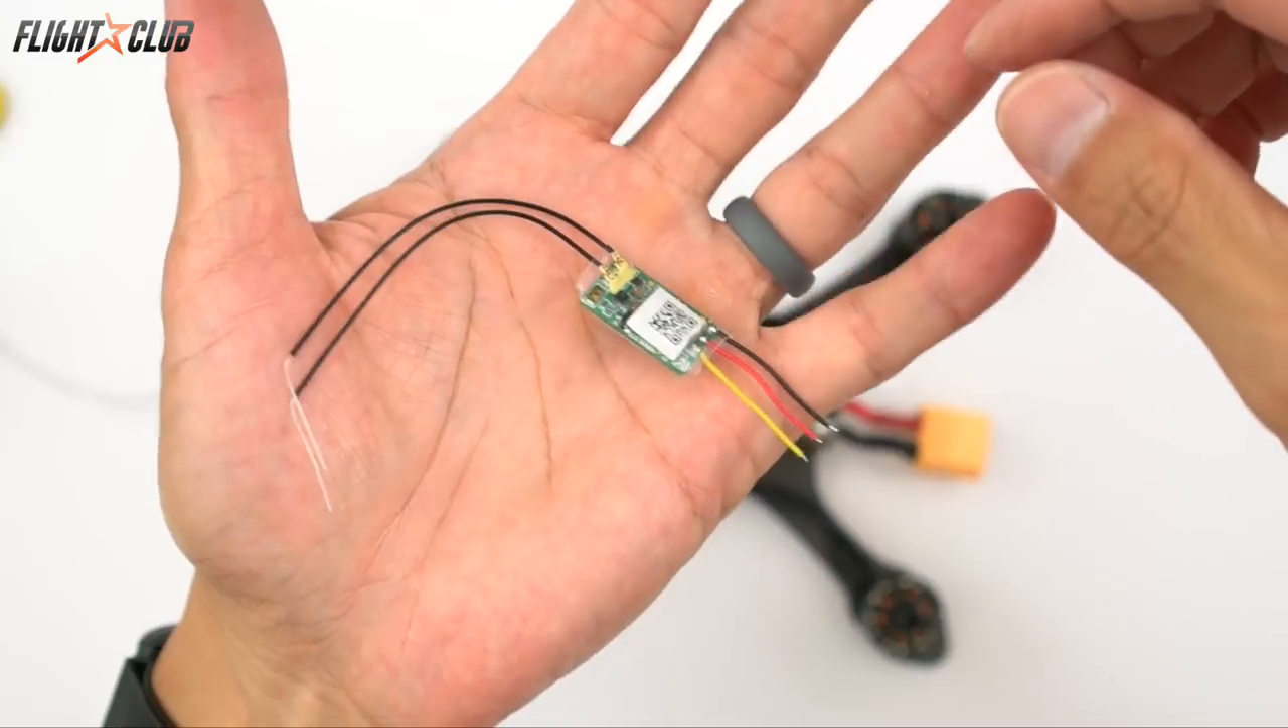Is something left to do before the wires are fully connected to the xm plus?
No.